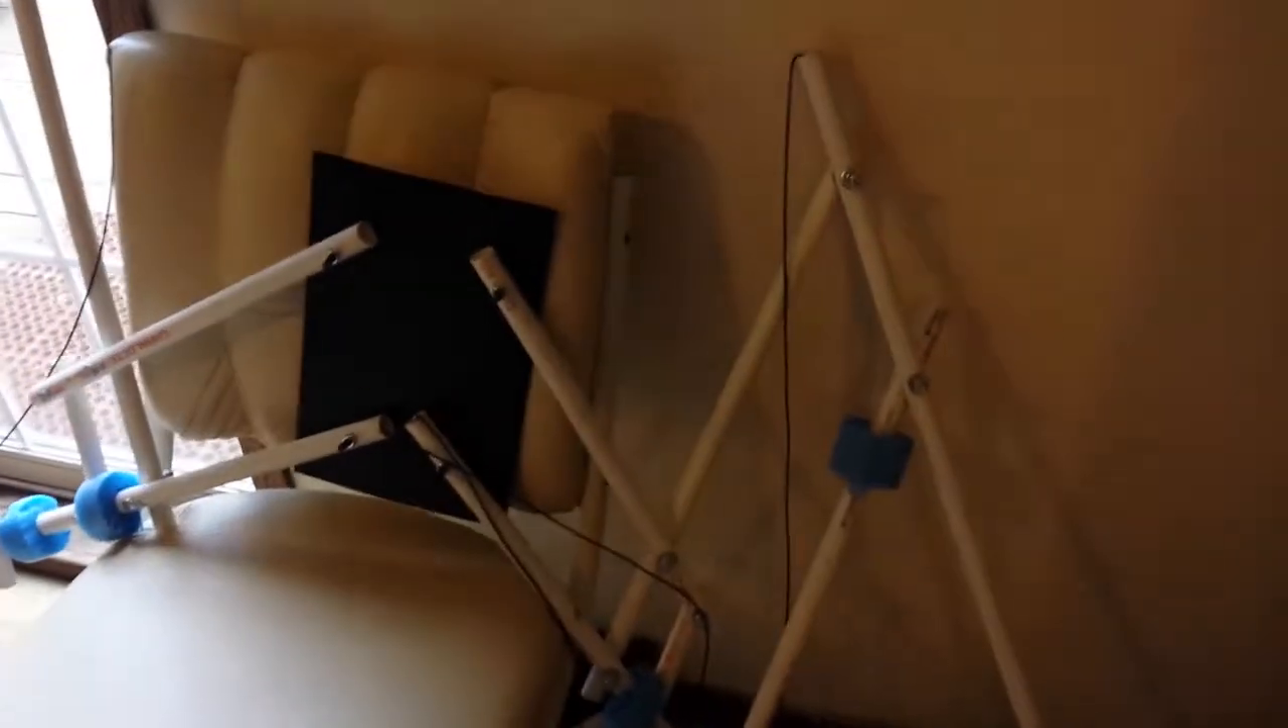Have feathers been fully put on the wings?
No.